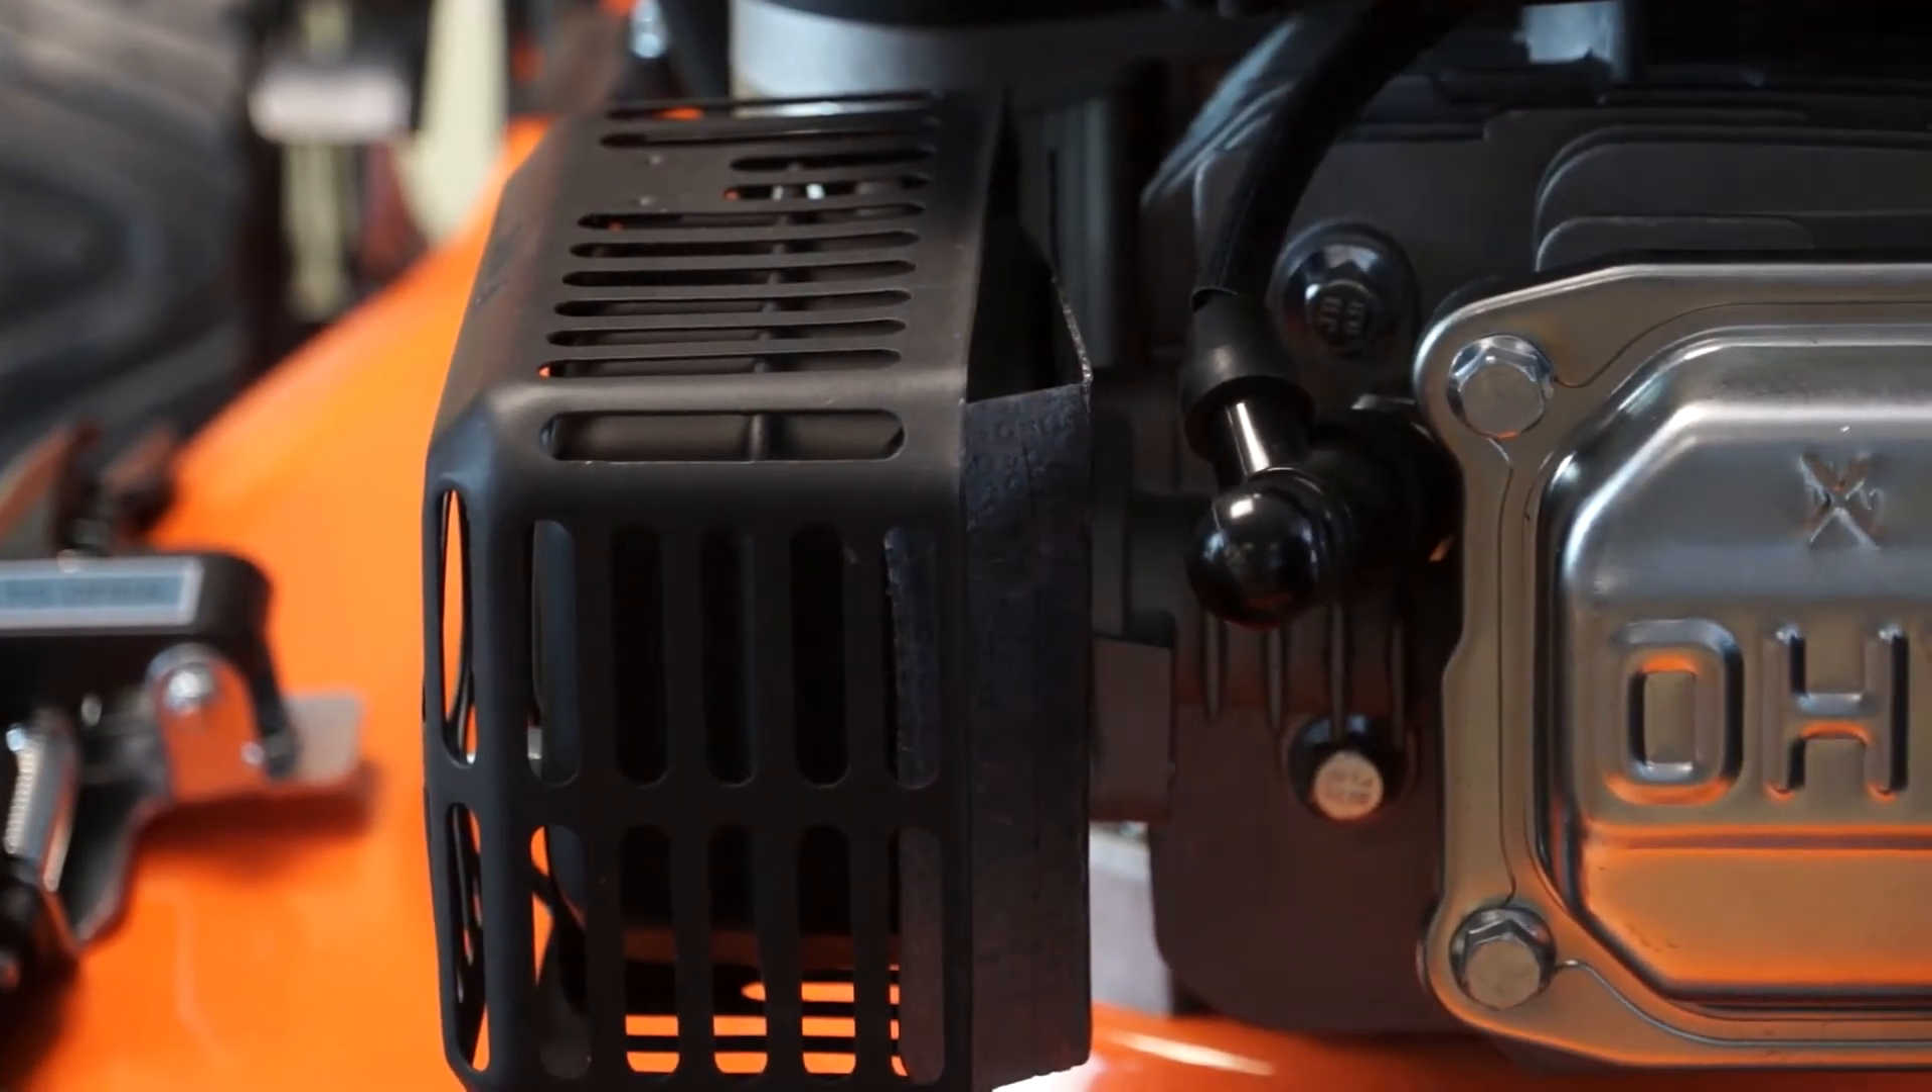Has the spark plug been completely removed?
No.